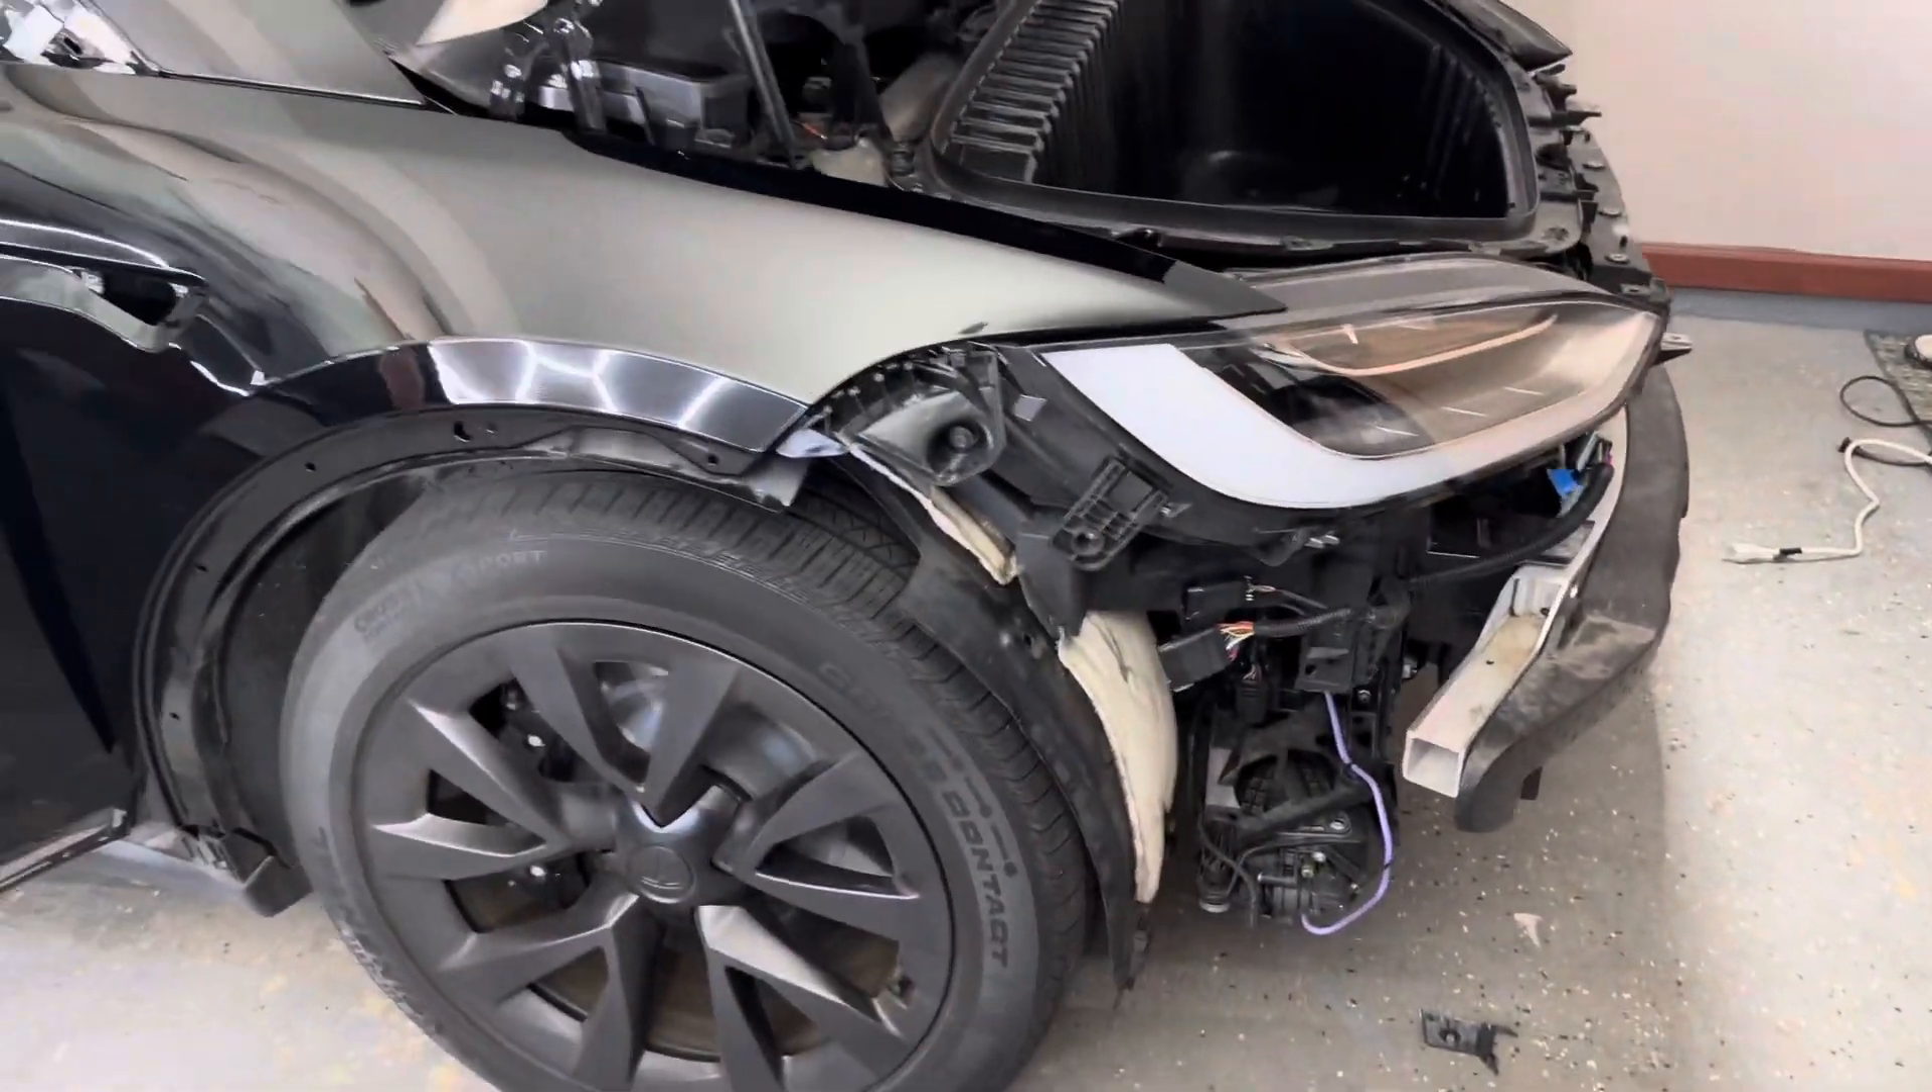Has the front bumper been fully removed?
Yes.